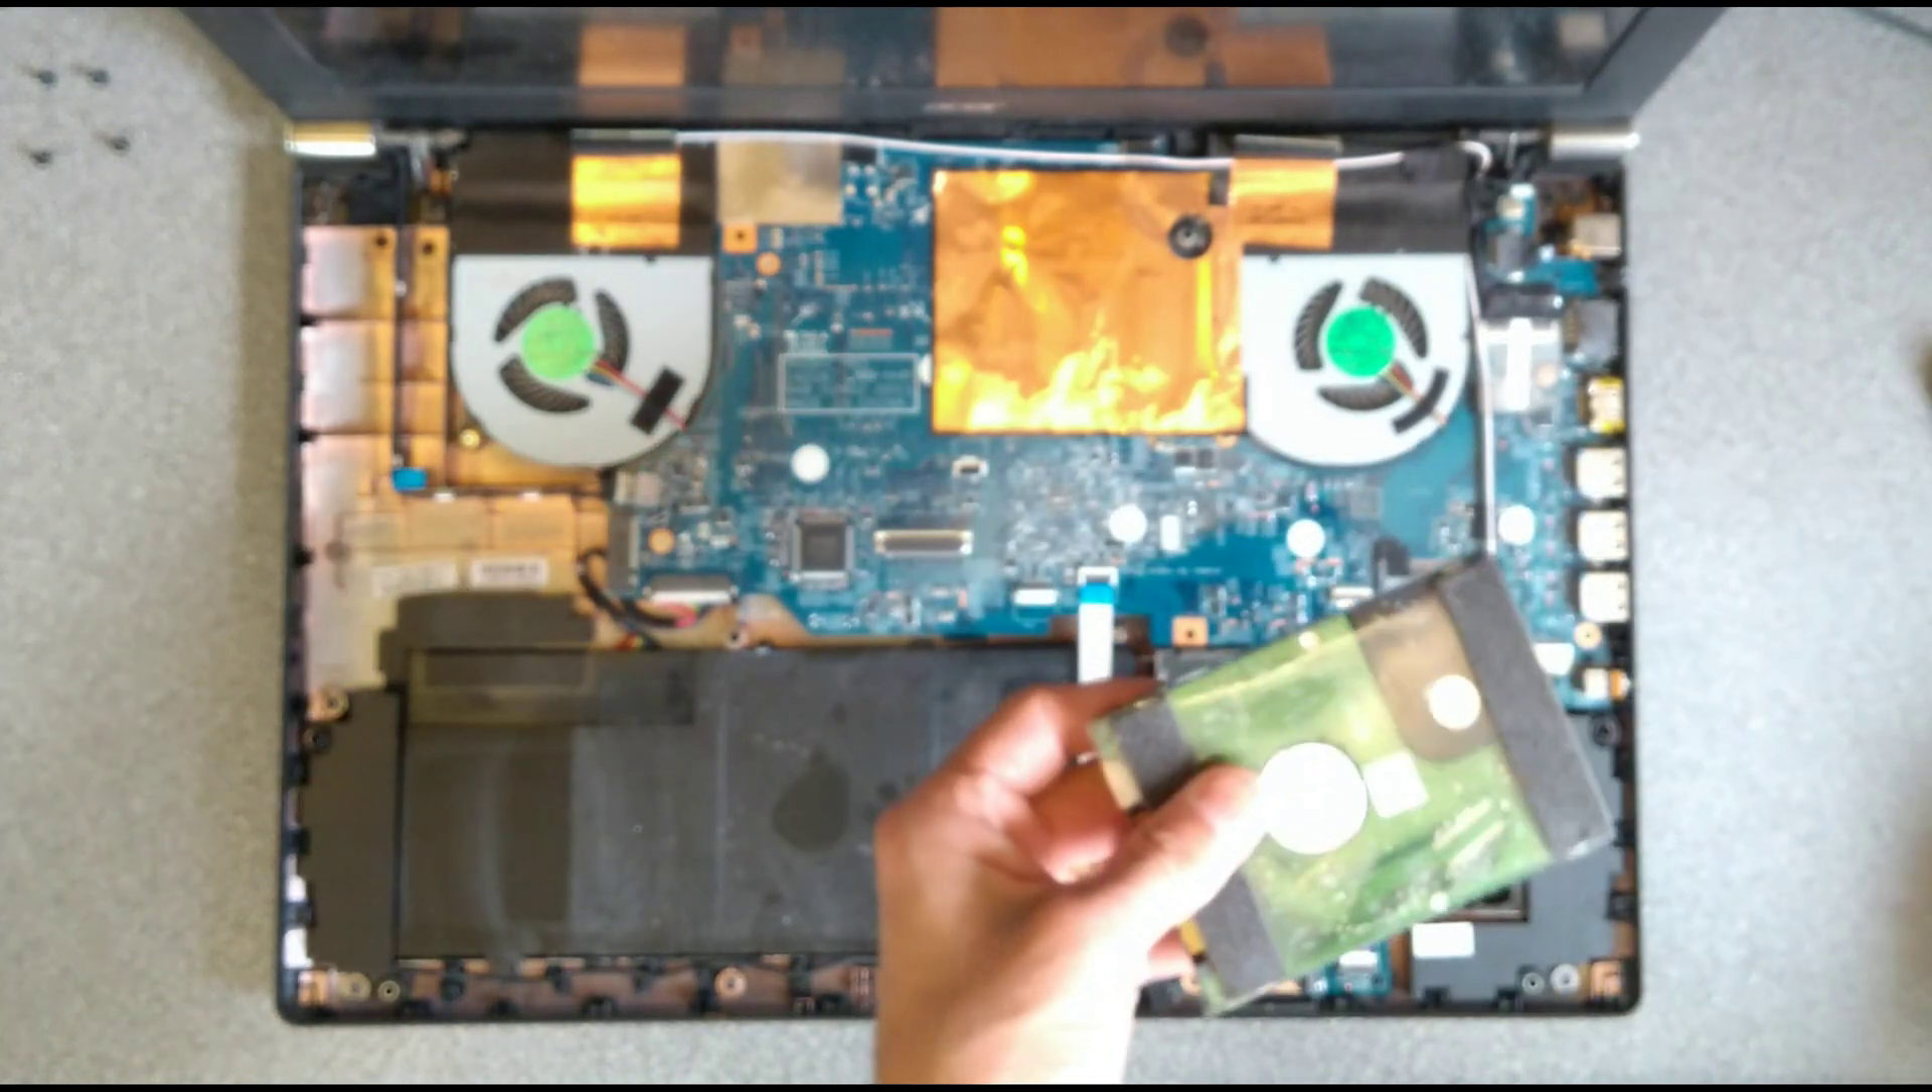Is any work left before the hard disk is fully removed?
No.